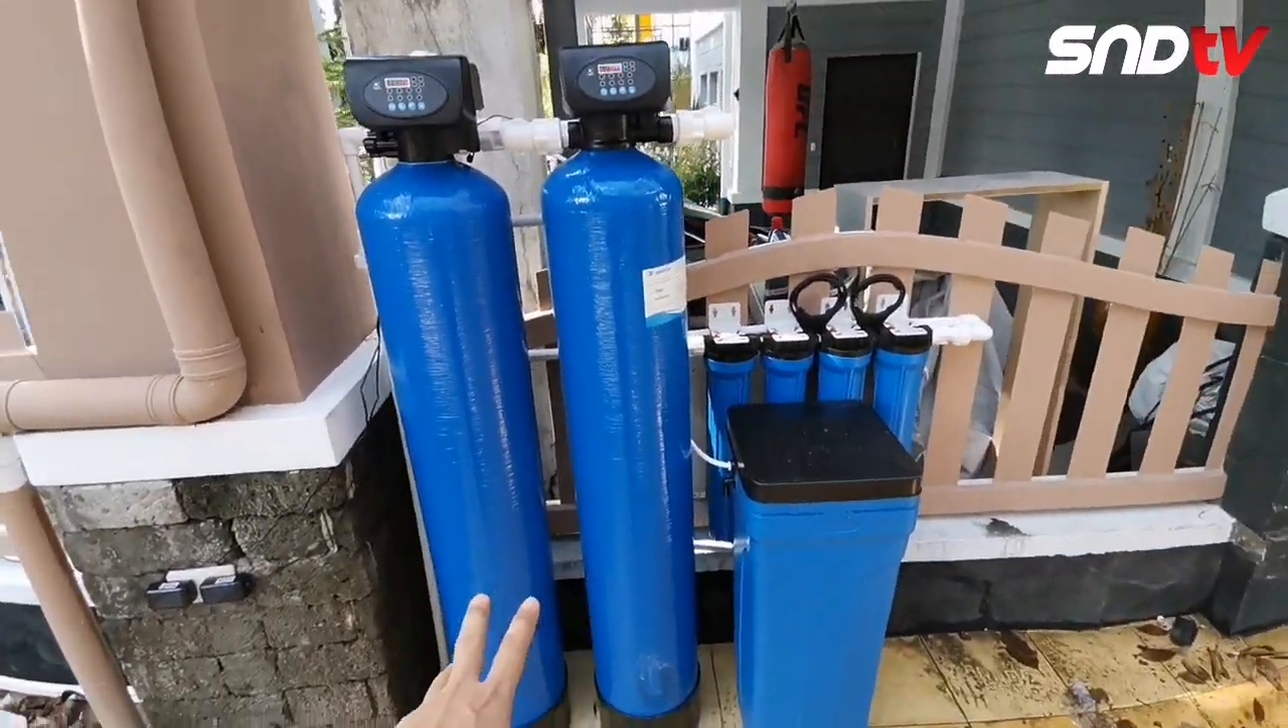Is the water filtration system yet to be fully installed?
No.